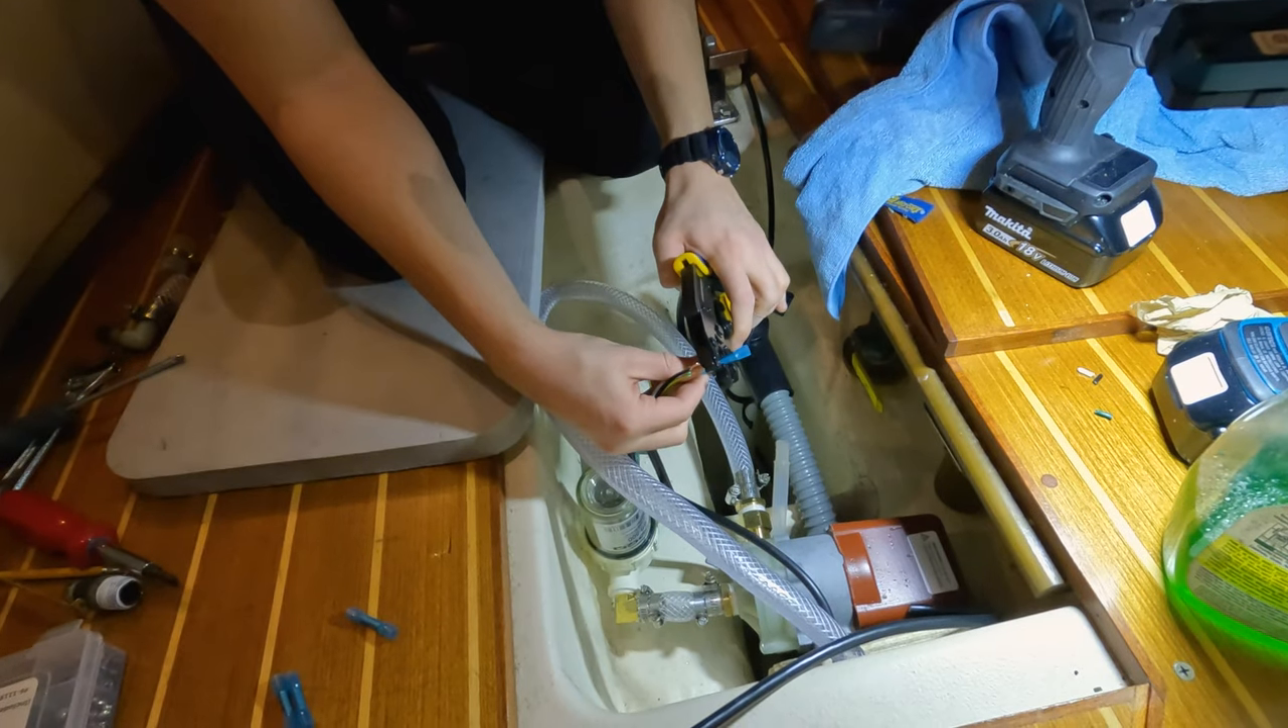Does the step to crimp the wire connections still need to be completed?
Yes.